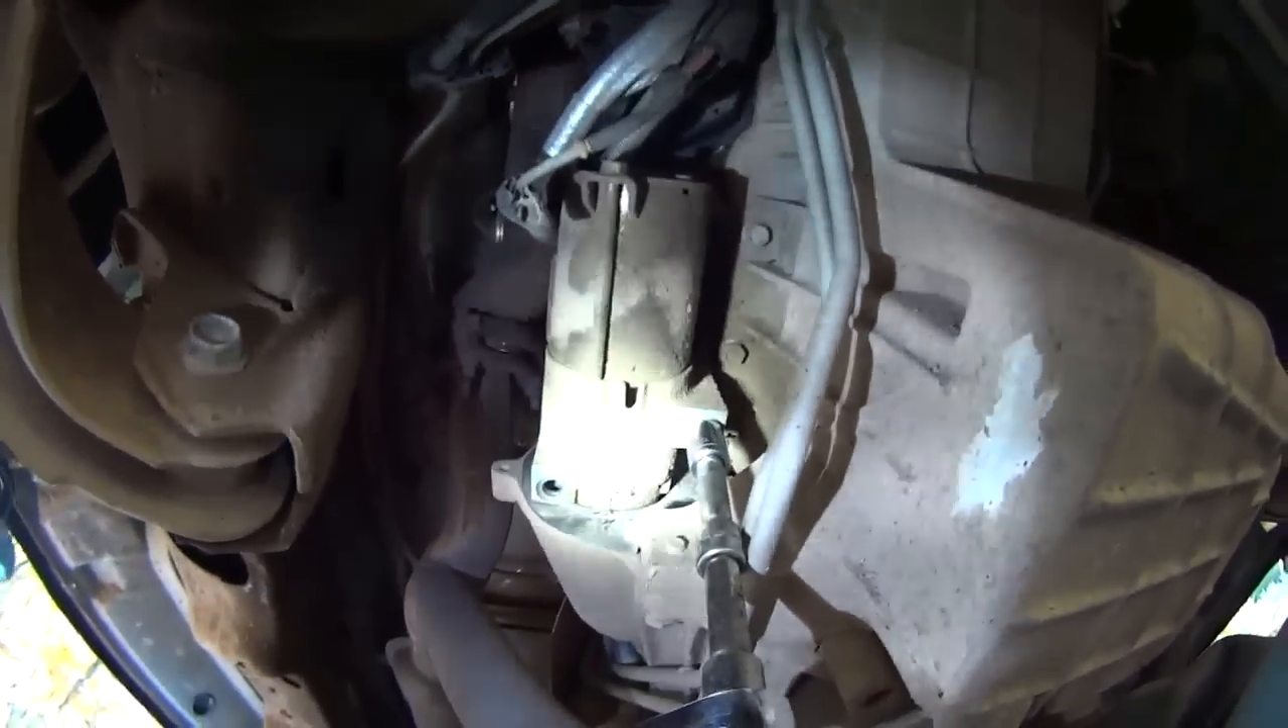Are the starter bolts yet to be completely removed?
Yes.